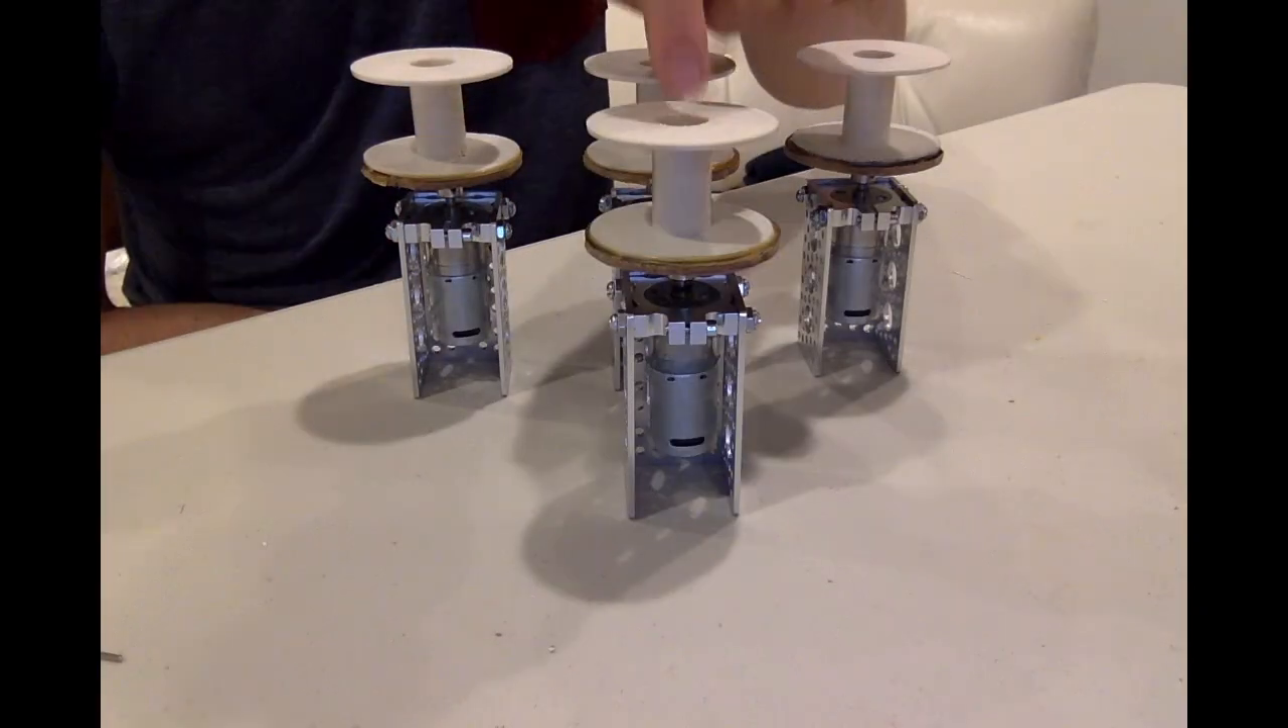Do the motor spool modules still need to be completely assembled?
No.